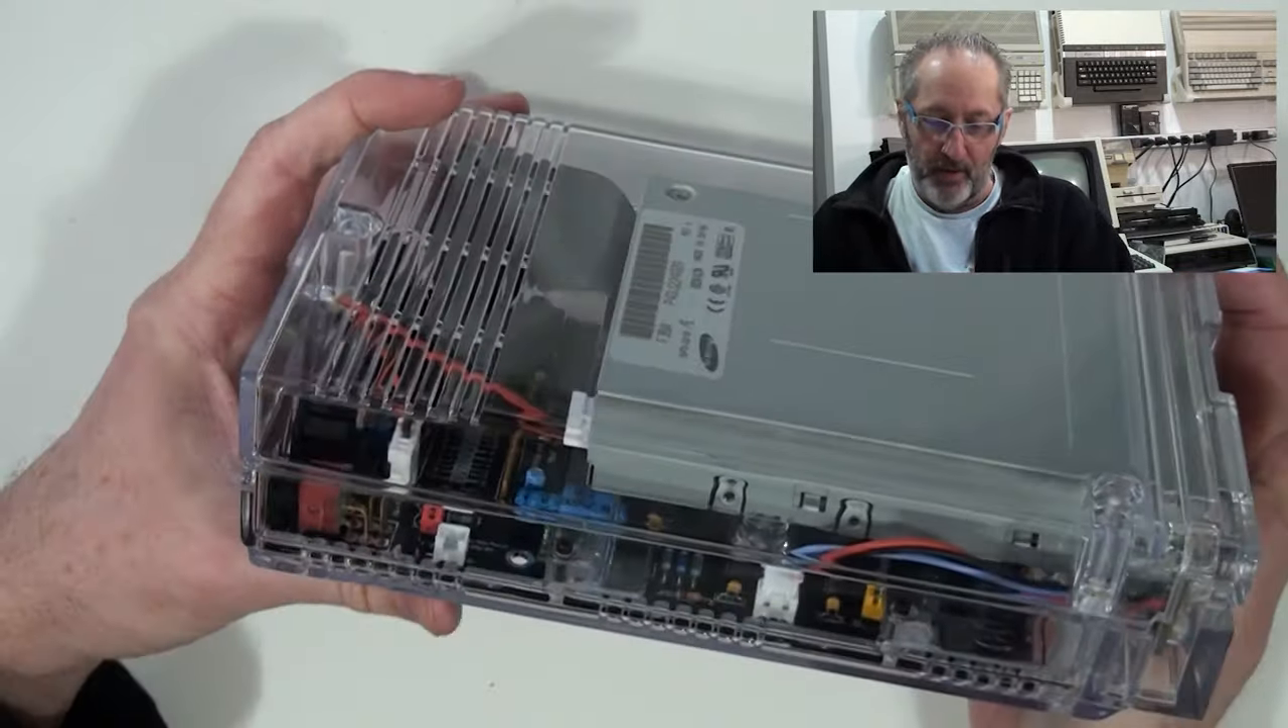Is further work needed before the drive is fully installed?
No.